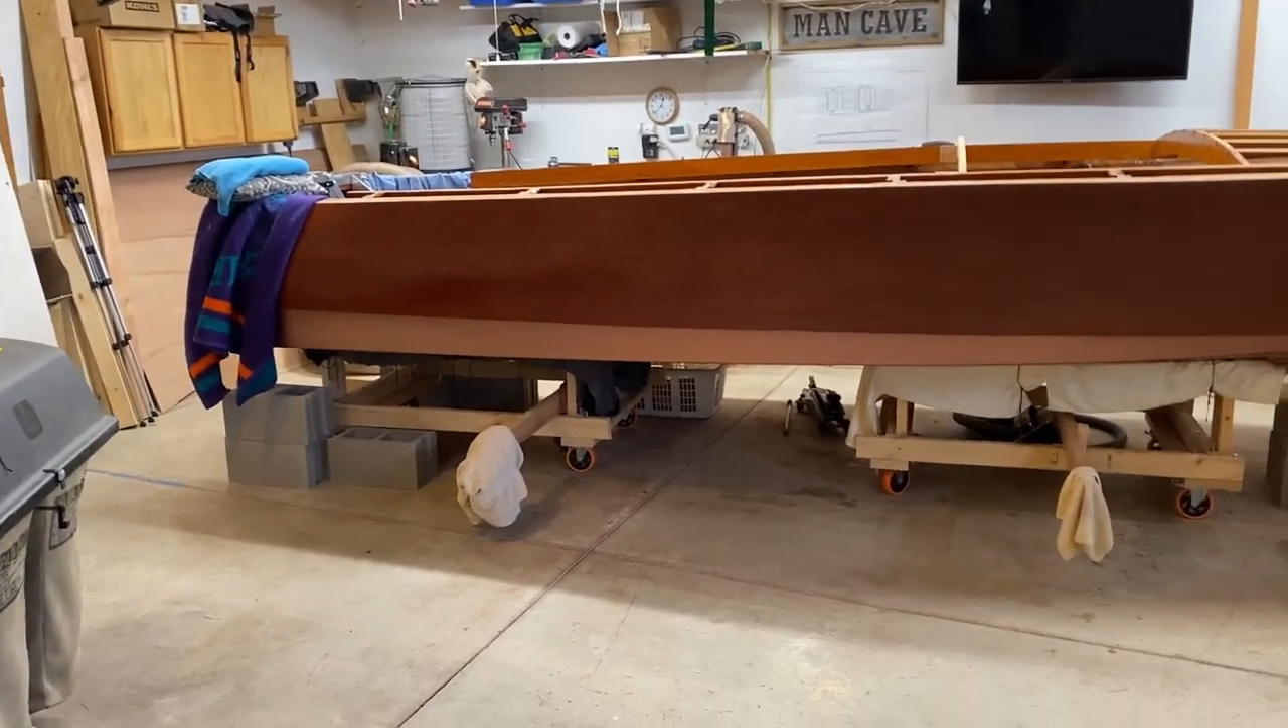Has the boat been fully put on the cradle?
Yes.